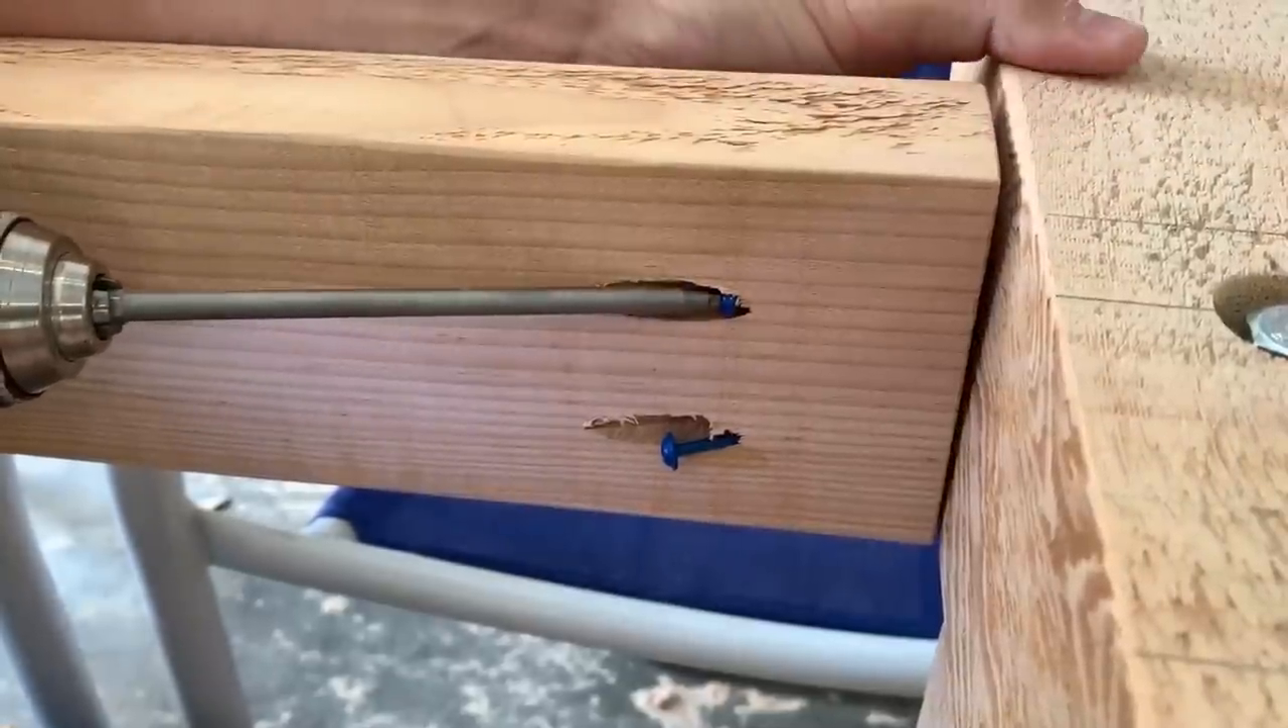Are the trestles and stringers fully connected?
No.